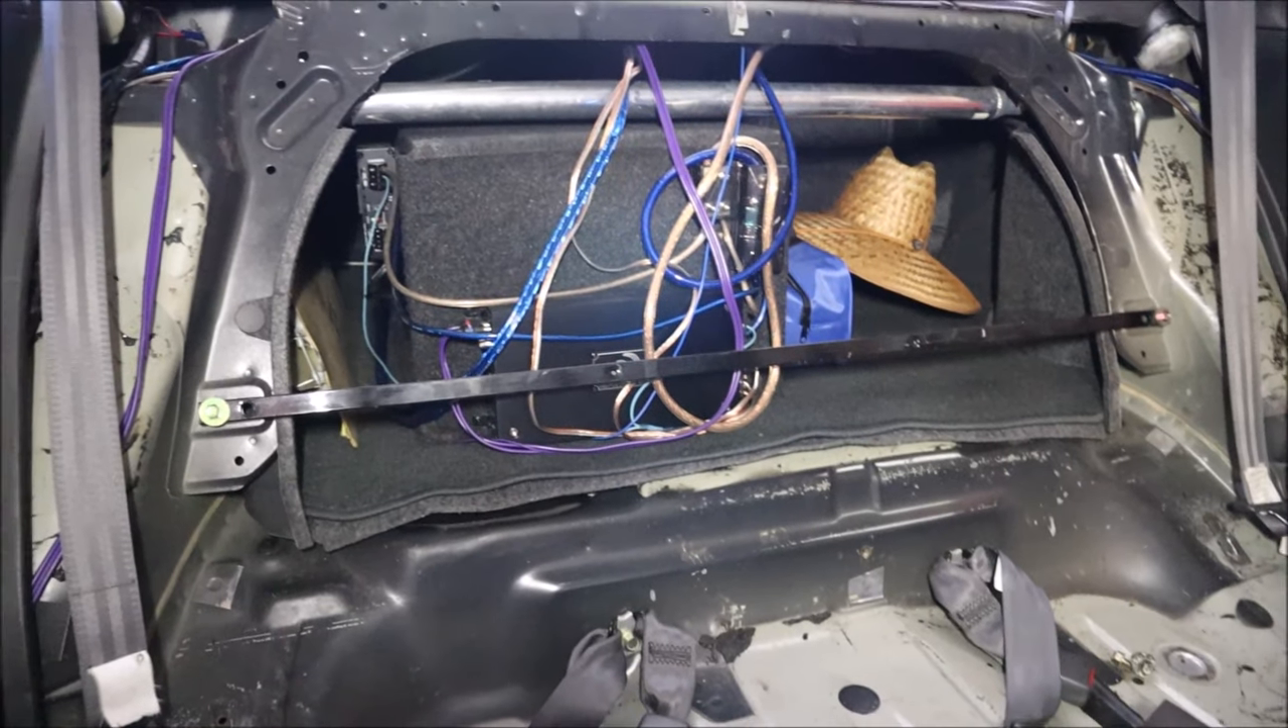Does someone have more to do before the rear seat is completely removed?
No.